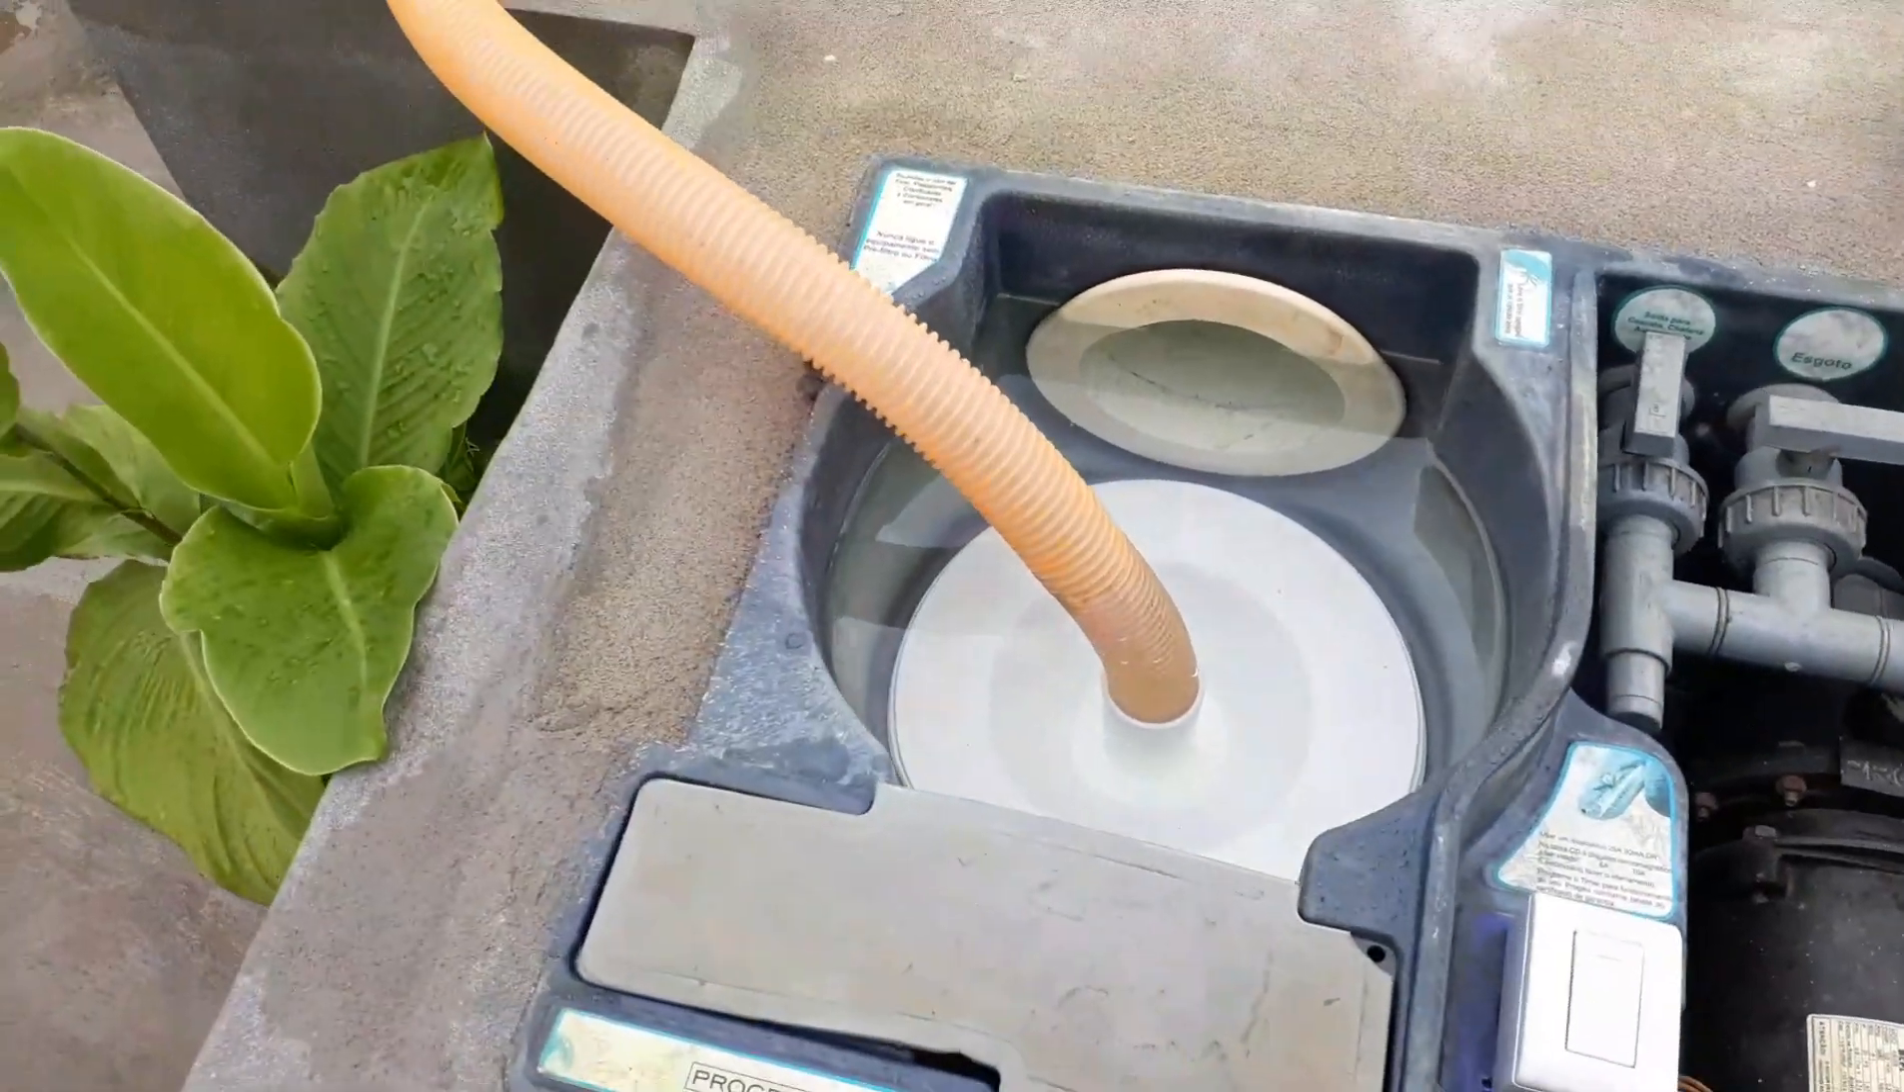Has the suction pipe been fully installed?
Yes.